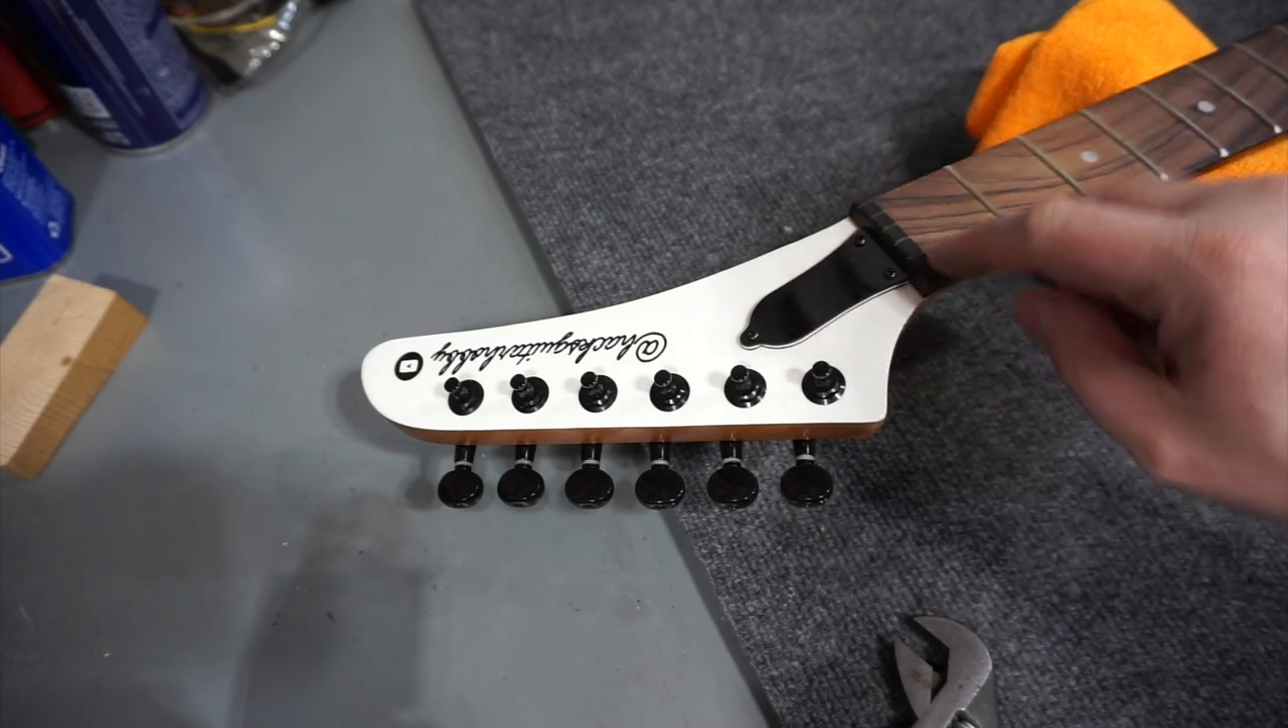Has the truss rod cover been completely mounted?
Yes.